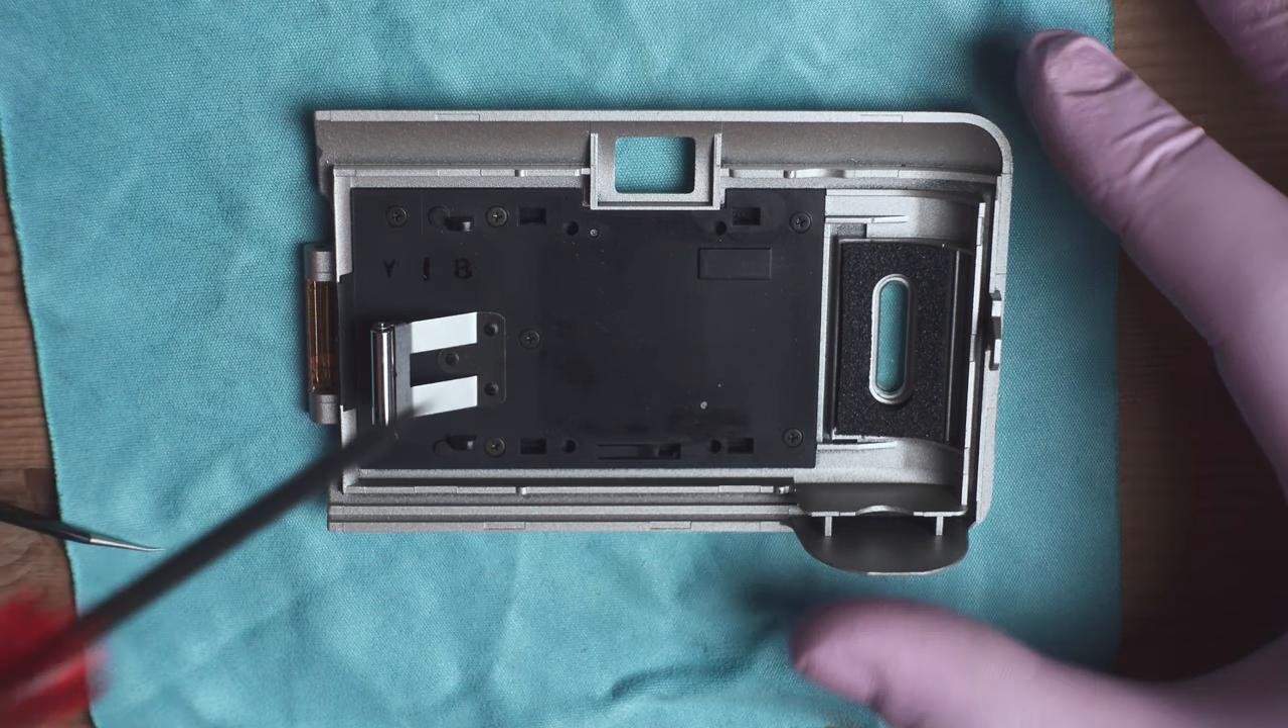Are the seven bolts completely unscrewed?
No.